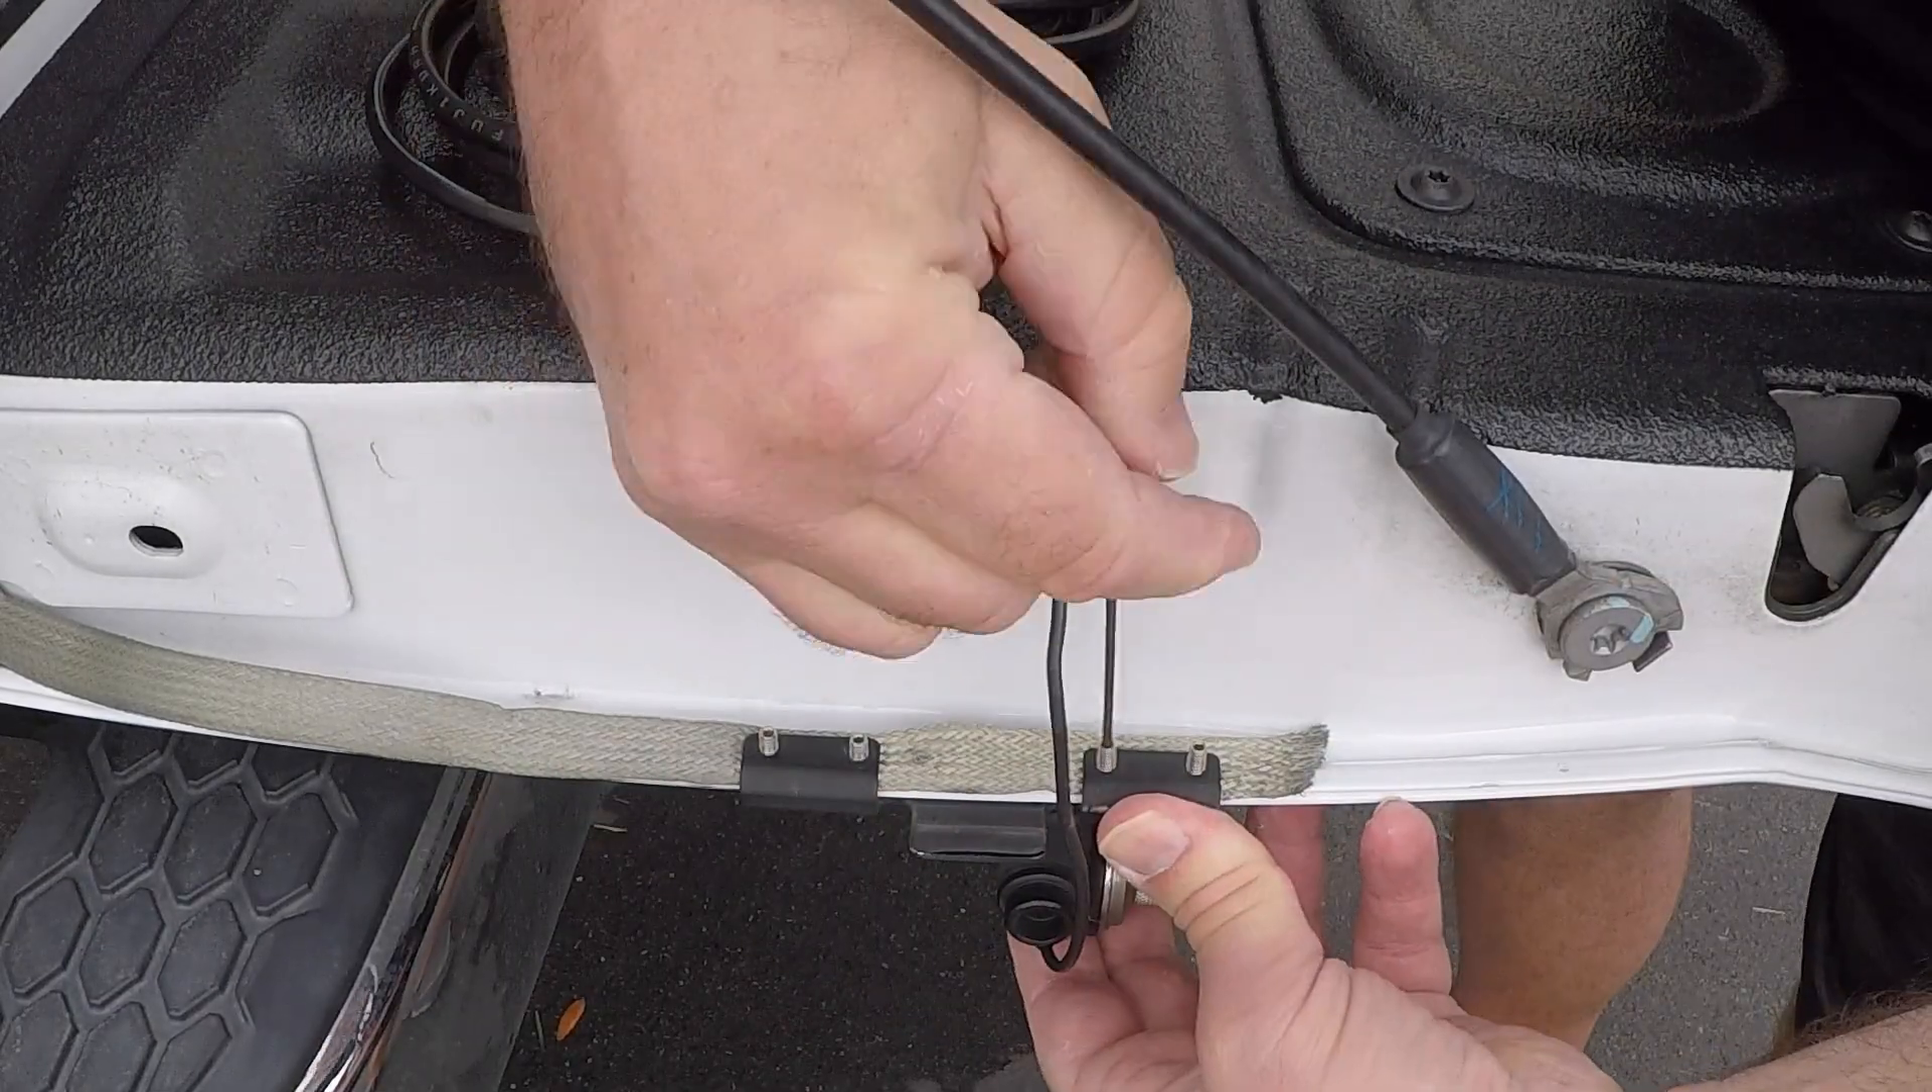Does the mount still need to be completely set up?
Yes.